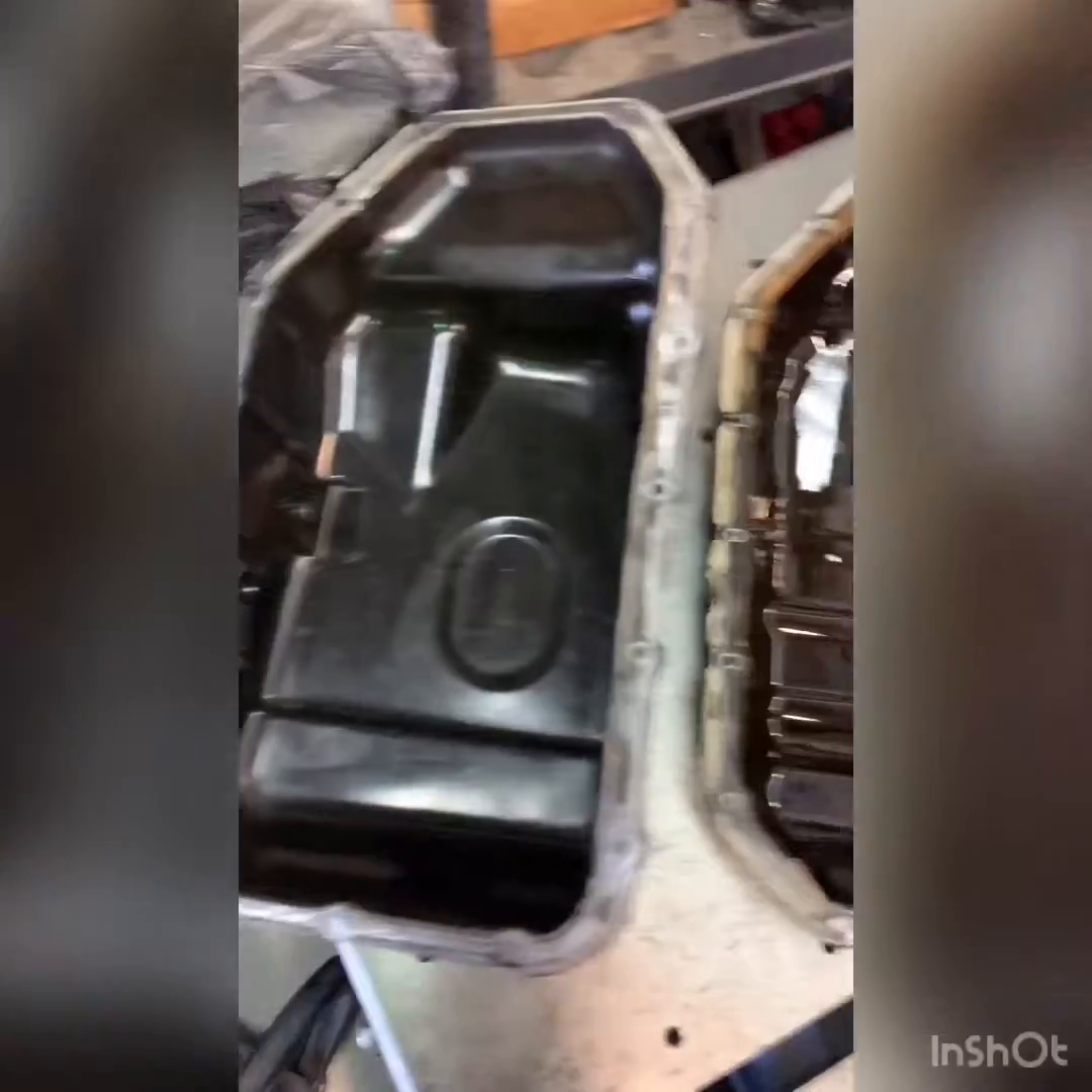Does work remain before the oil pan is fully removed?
No.